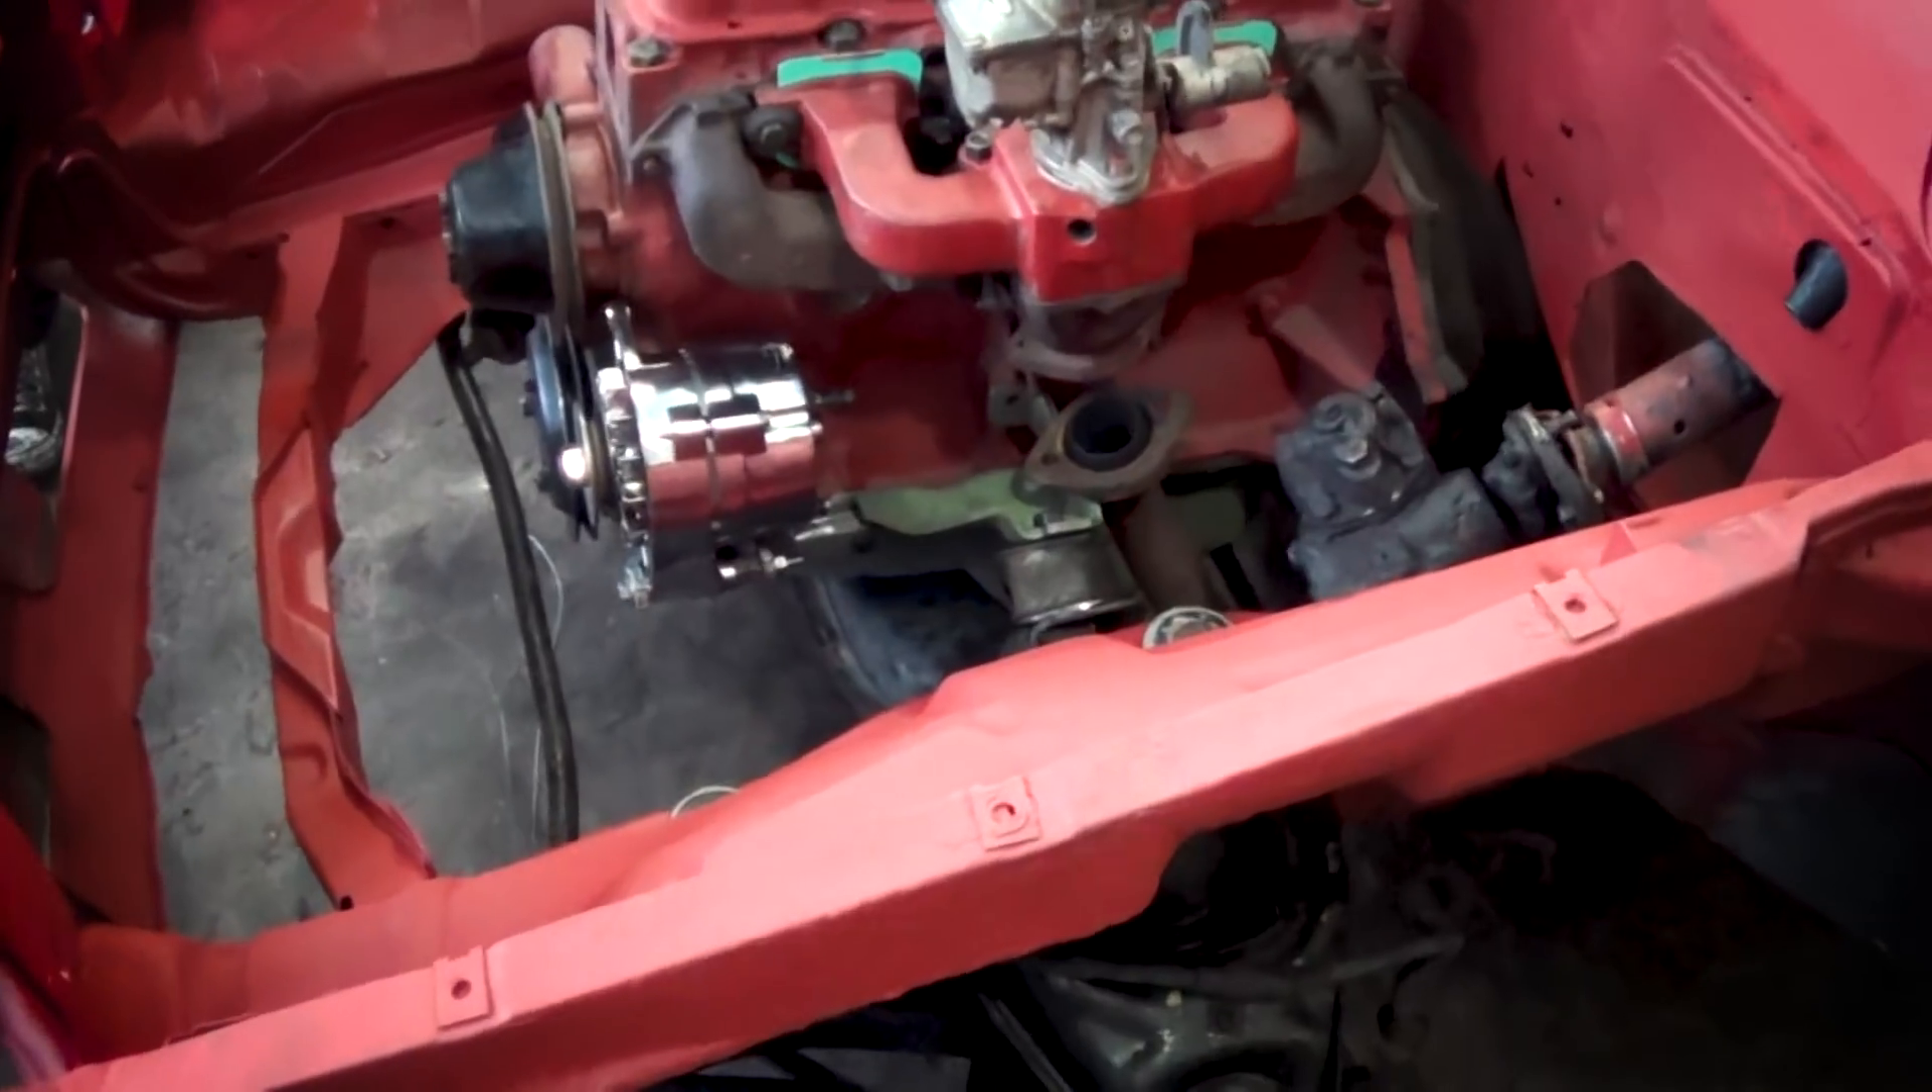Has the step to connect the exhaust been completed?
No.